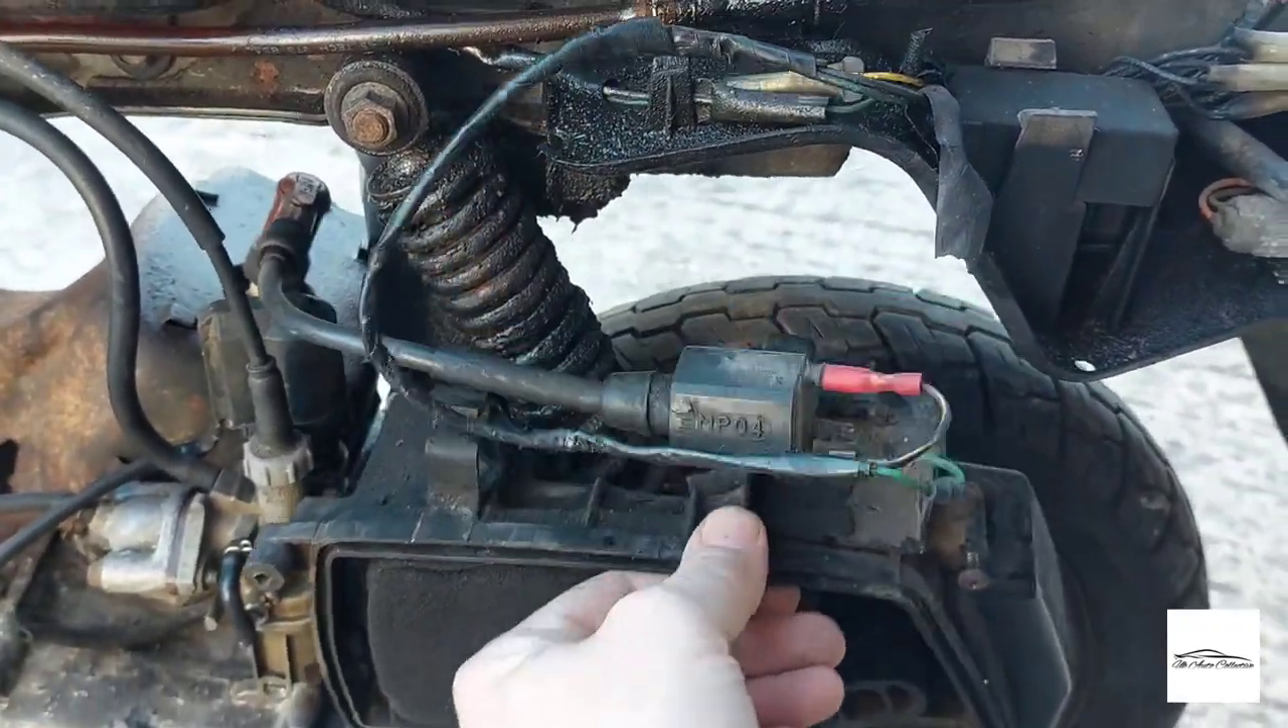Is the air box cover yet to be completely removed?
No.